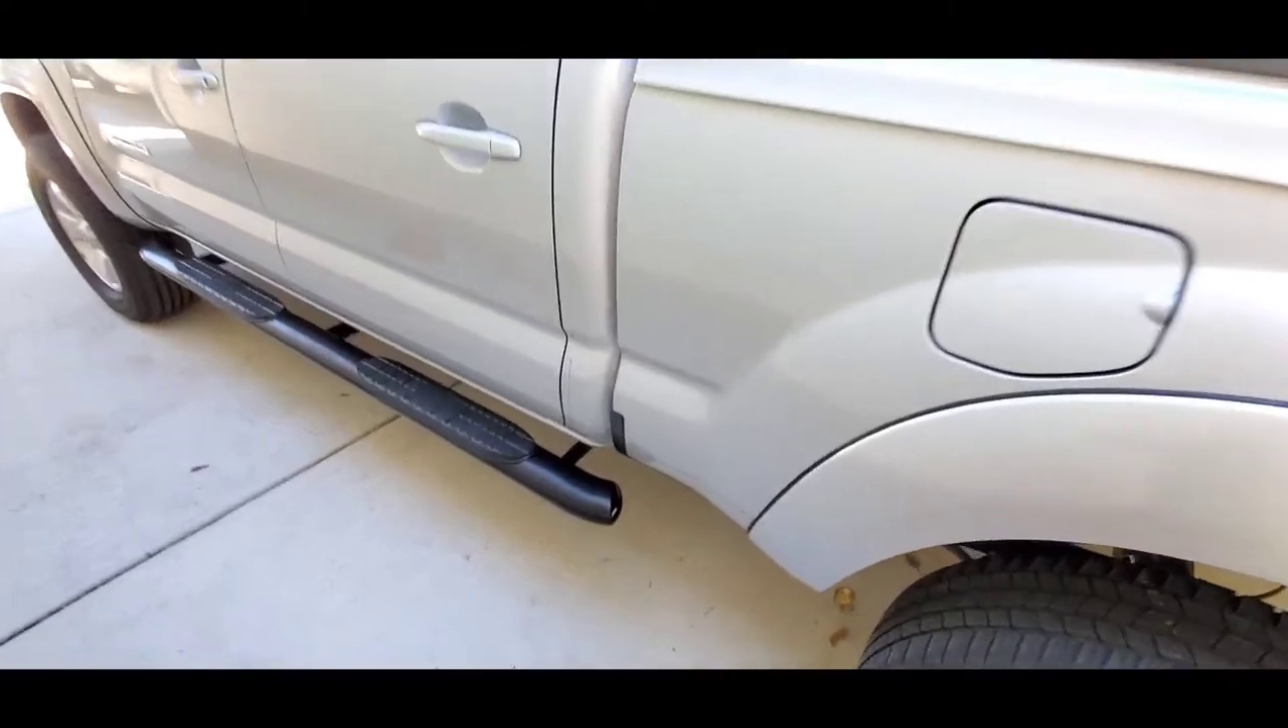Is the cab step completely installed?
Yes.